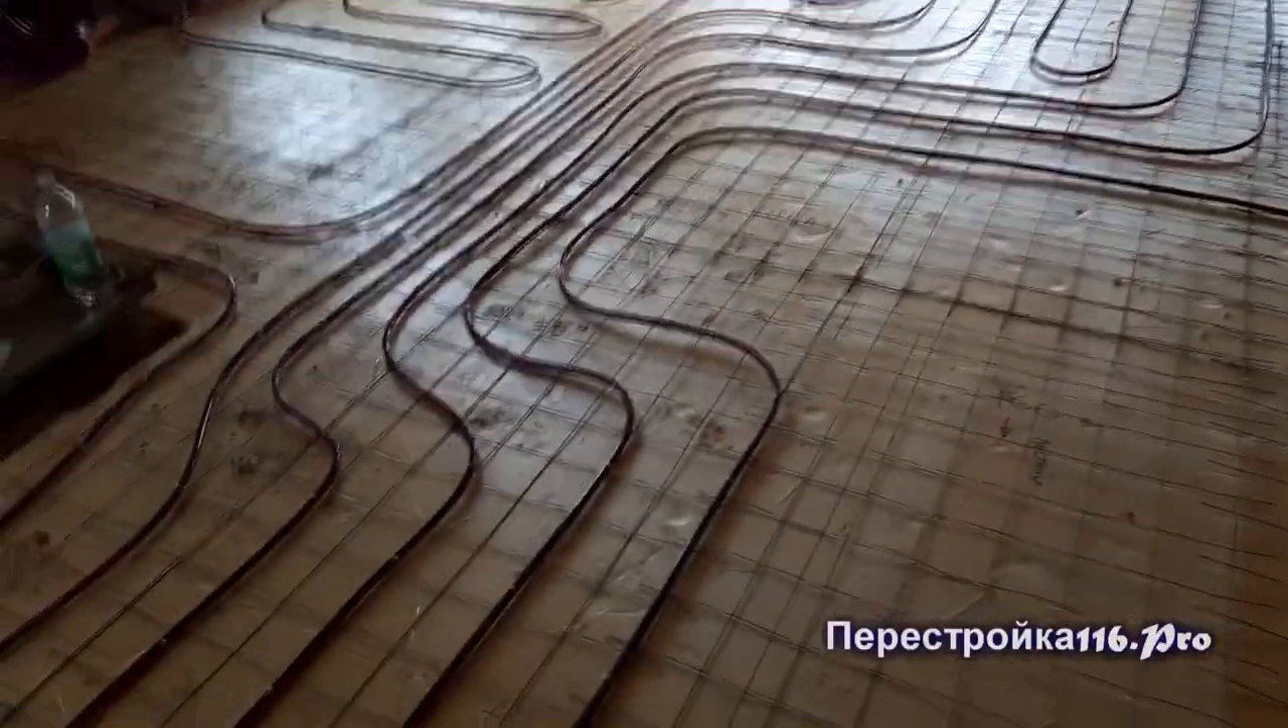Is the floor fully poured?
No.